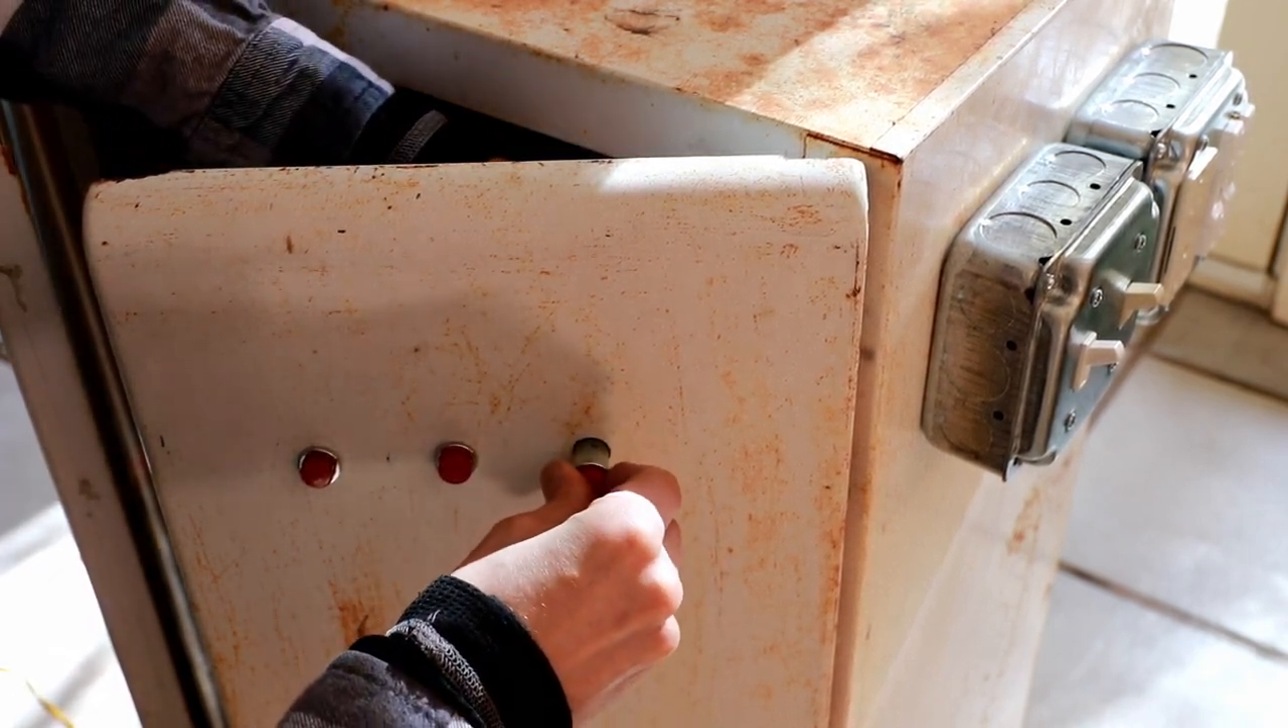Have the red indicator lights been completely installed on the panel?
No.